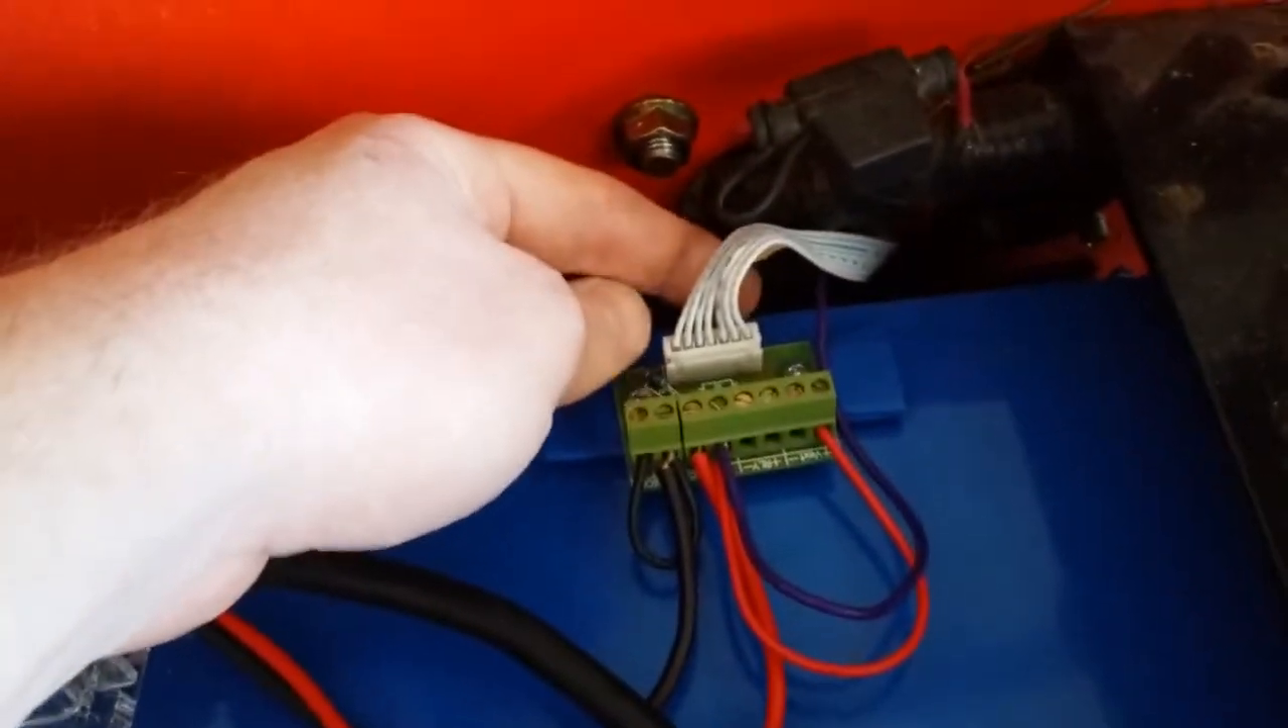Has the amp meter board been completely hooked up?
Yes.